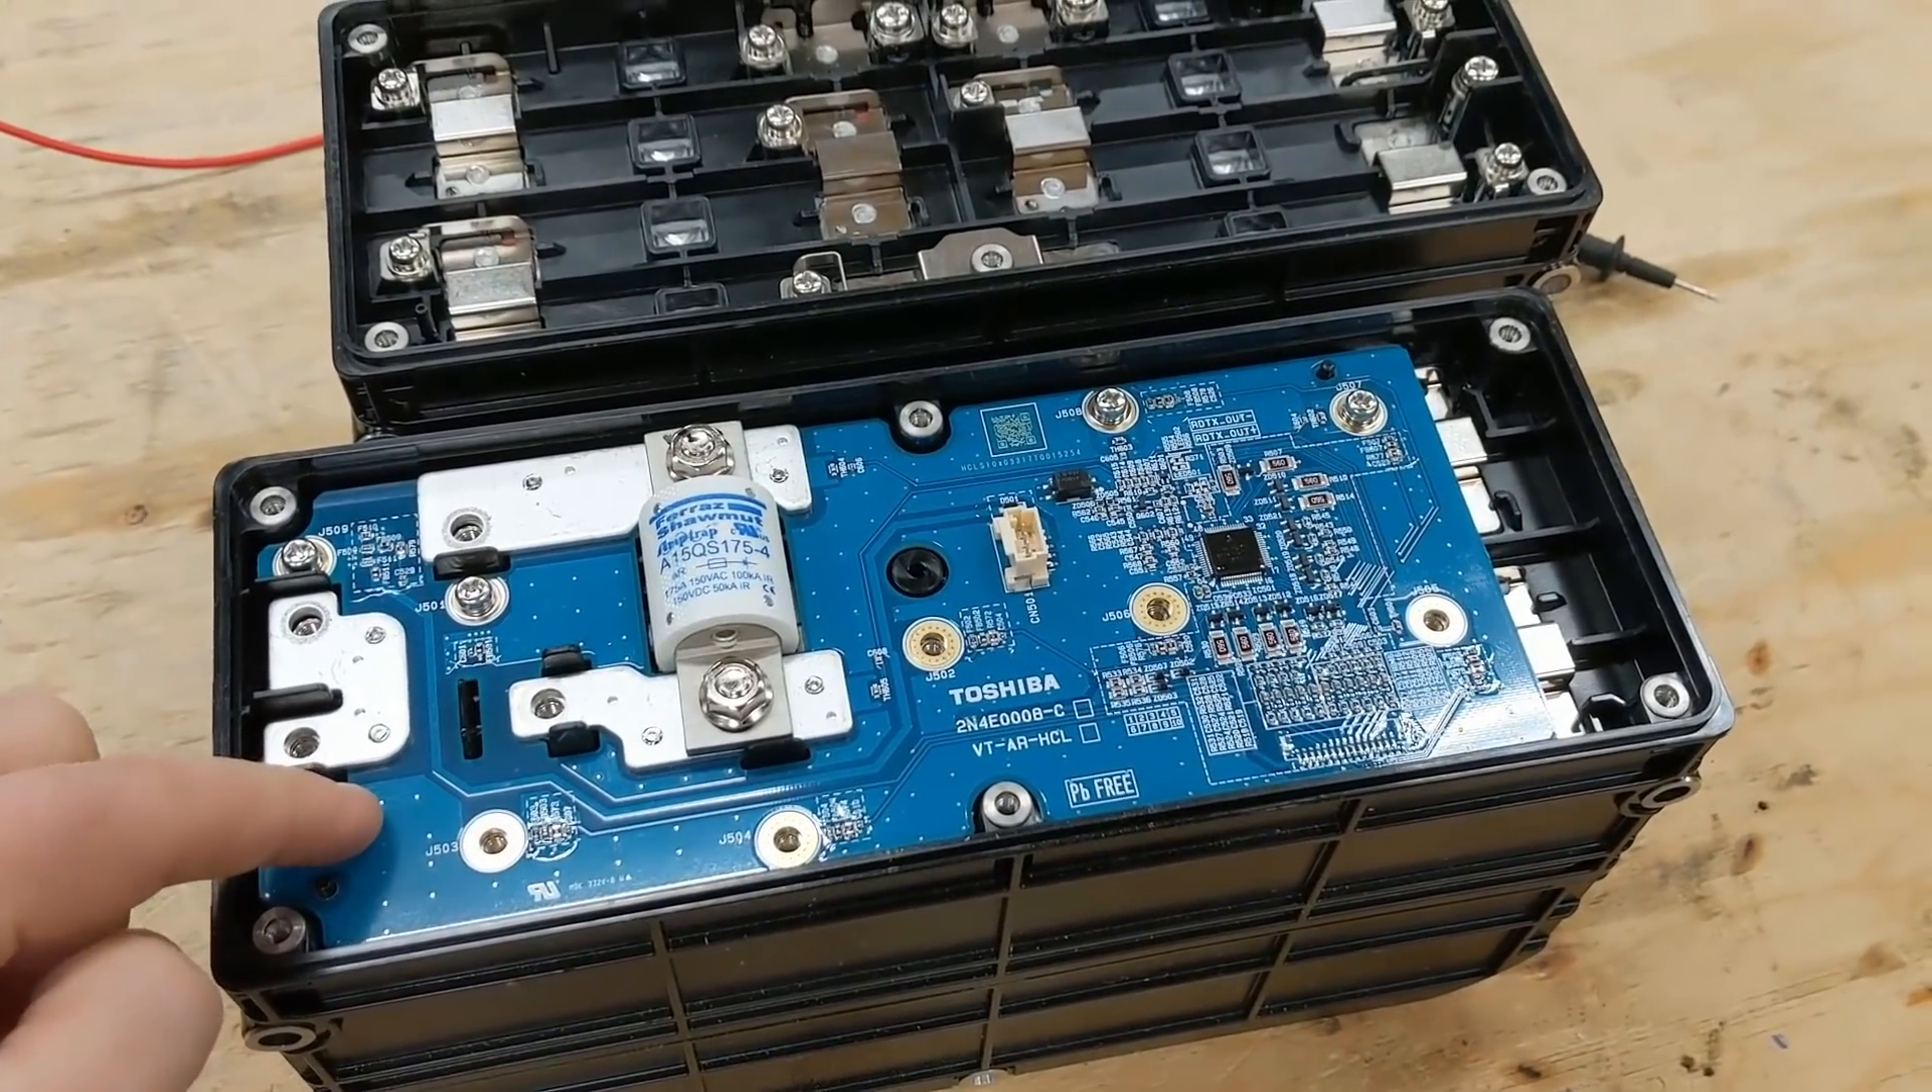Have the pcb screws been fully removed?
No.